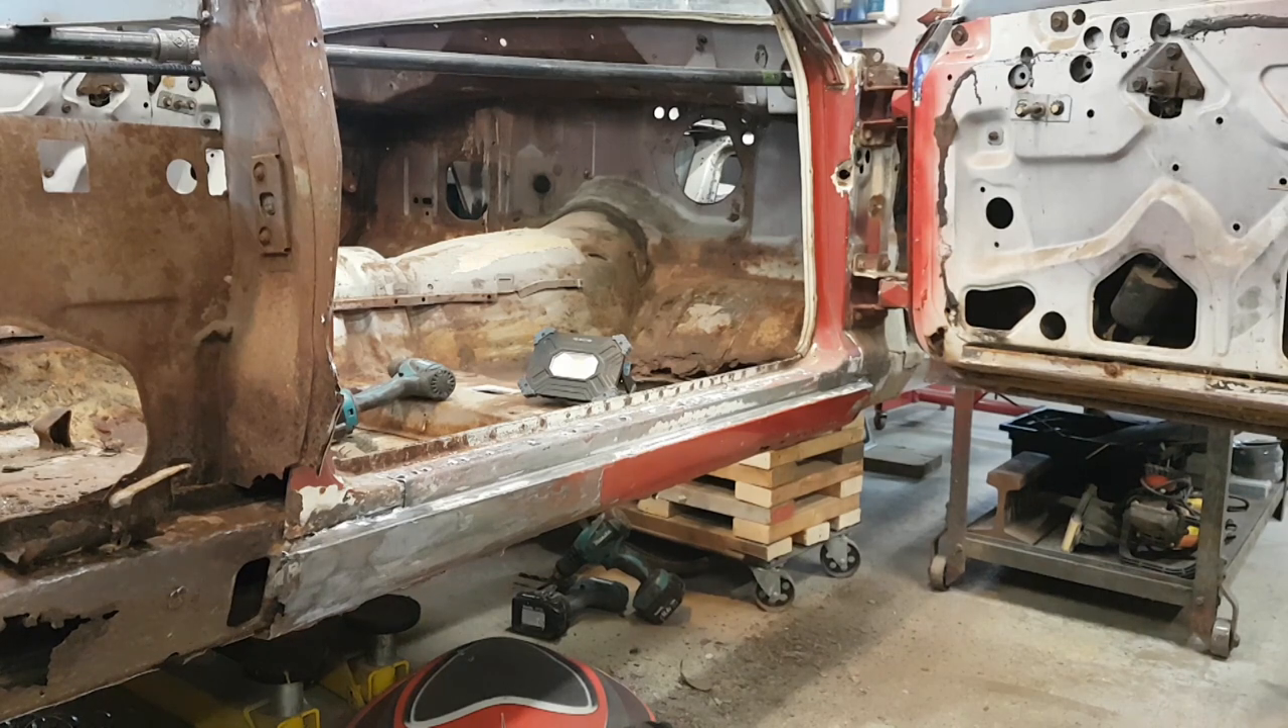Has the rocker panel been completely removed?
No.